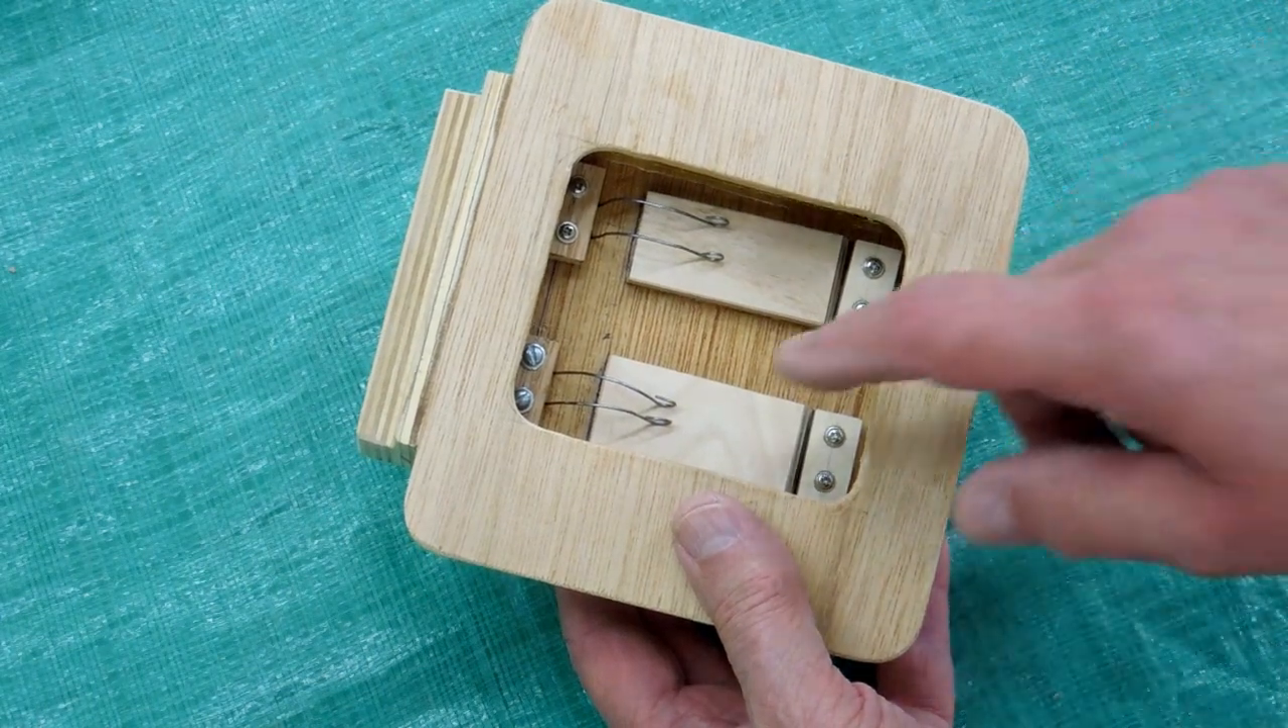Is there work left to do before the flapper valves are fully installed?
No.